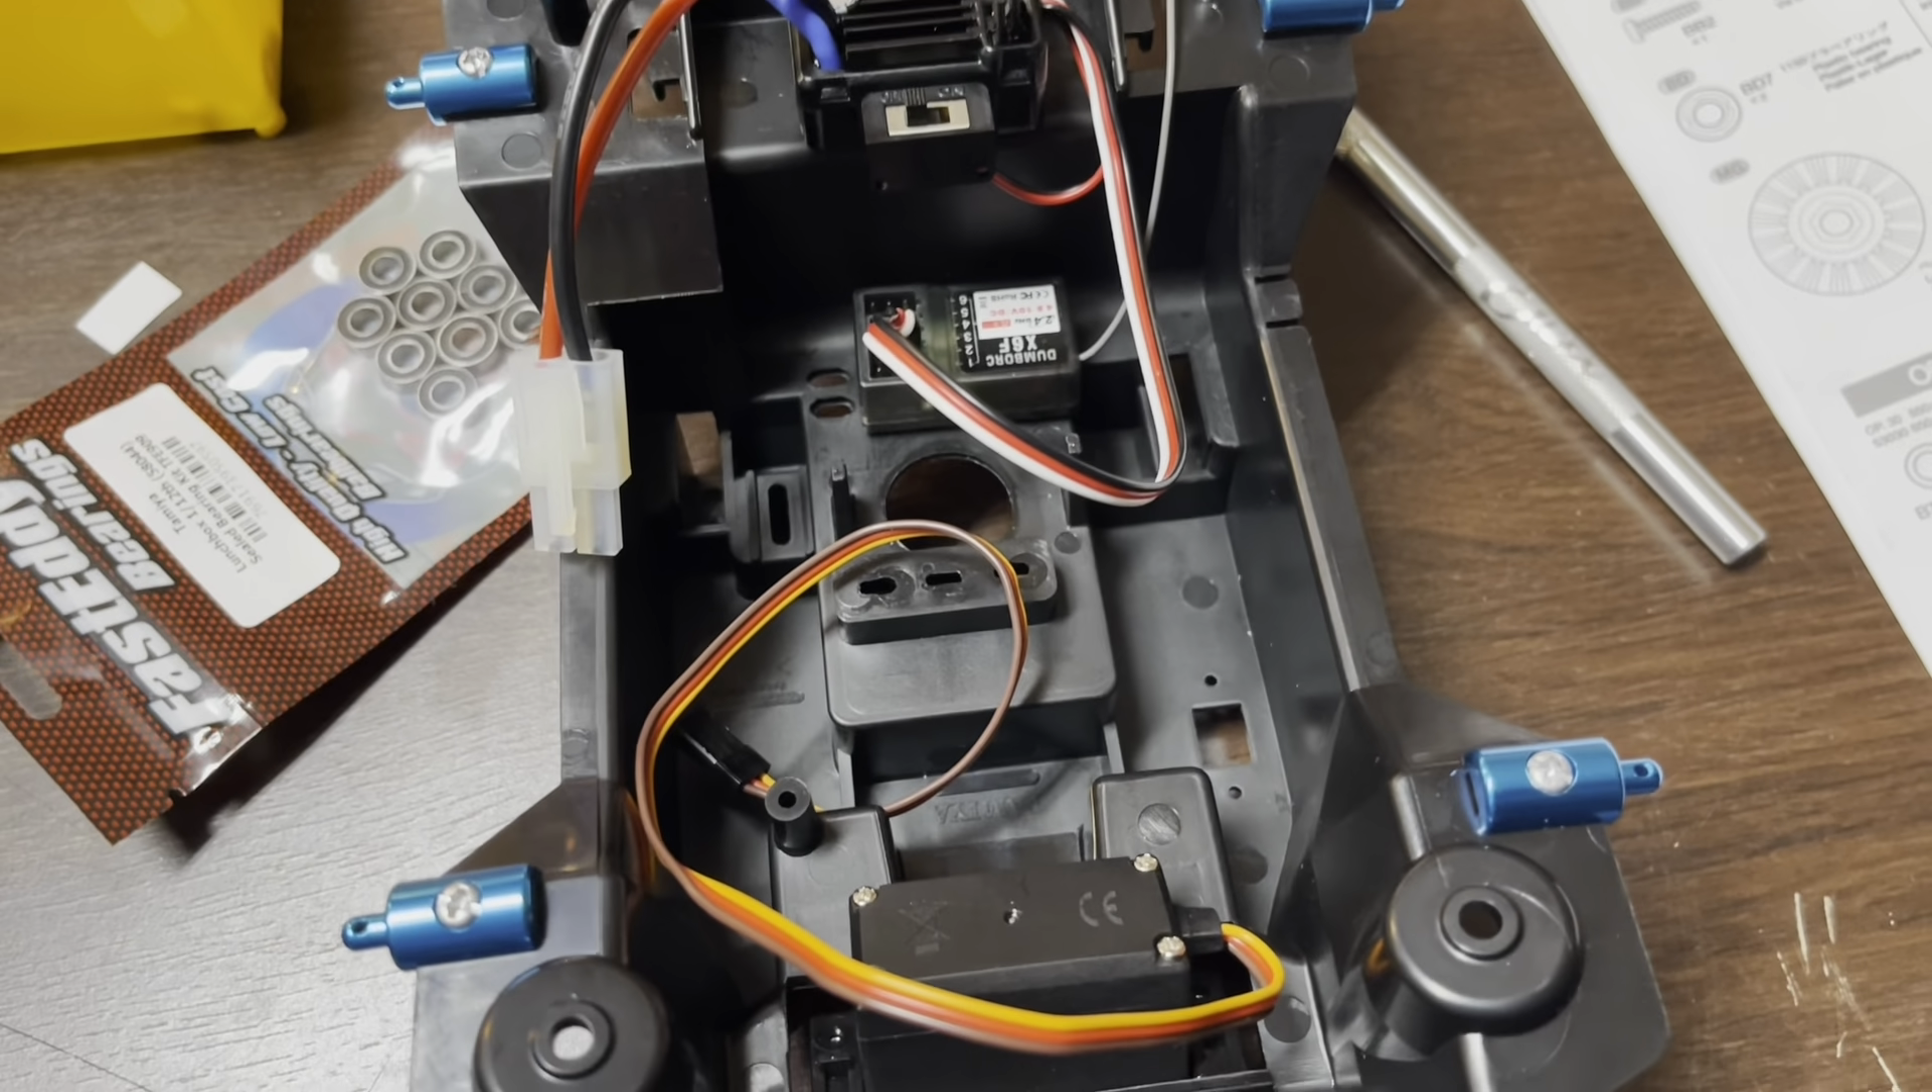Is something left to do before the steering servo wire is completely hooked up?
Yes.